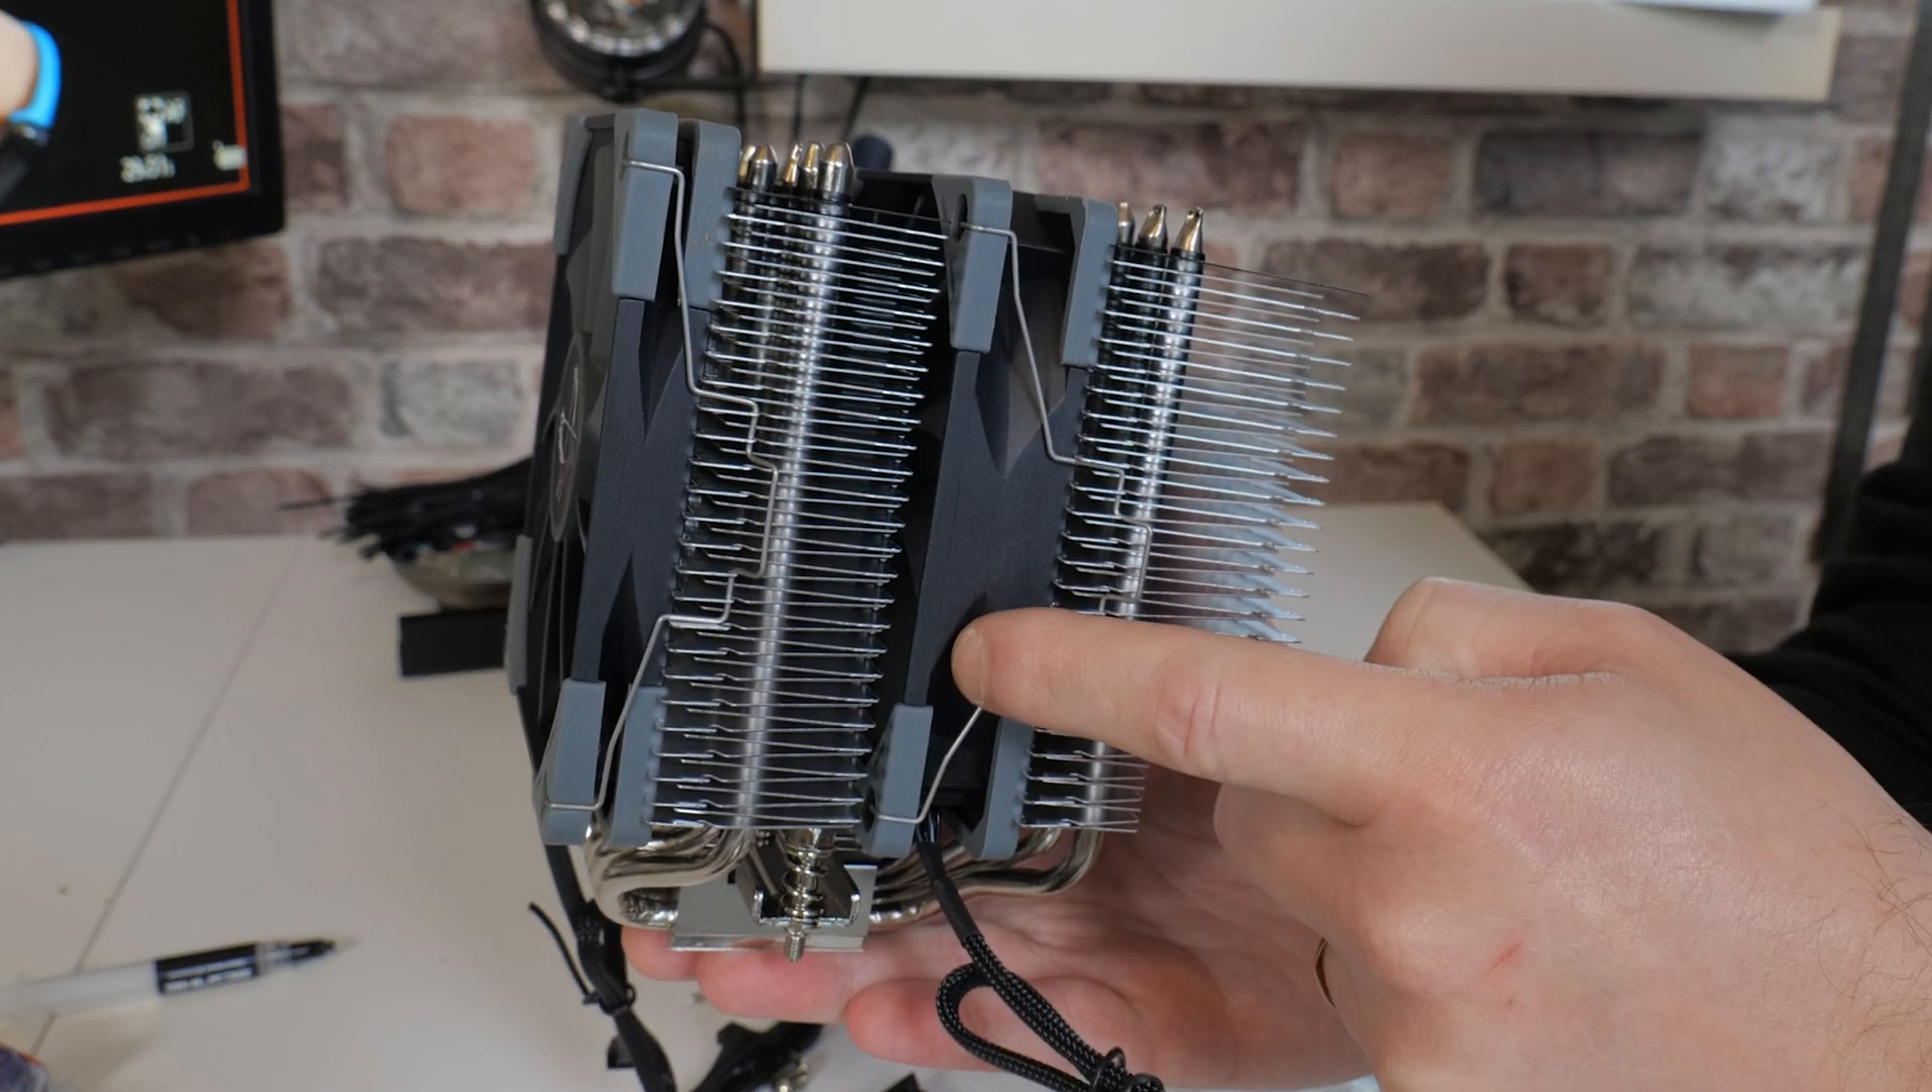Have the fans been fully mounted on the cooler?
Yes.